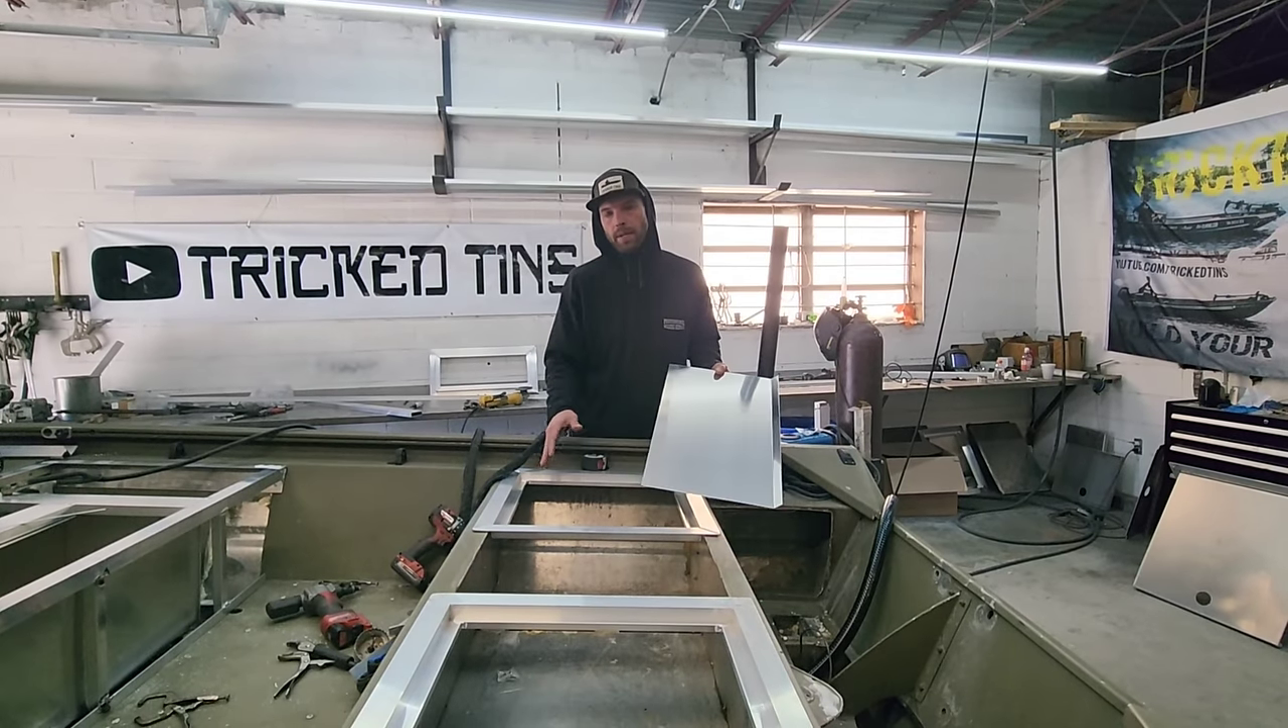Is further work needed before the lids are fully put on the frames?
Yes.